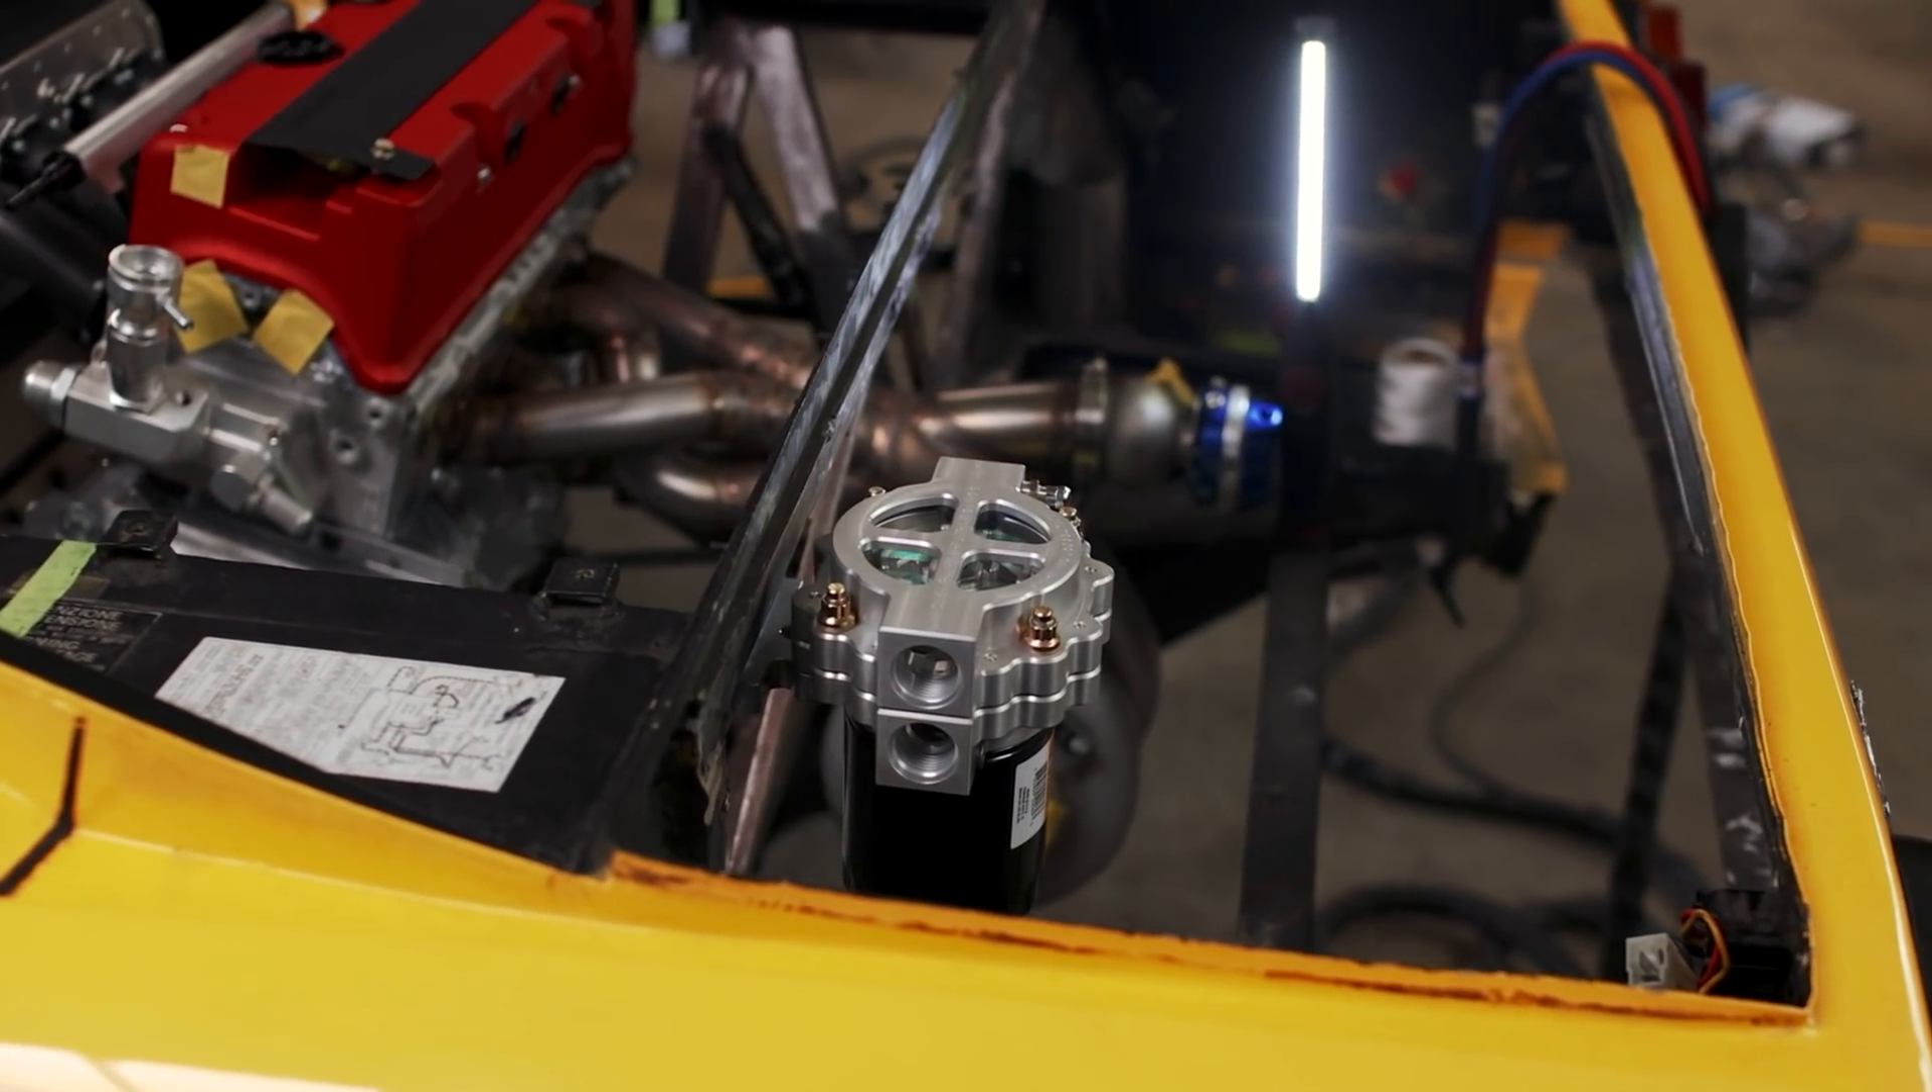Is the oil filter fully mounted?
Yes.